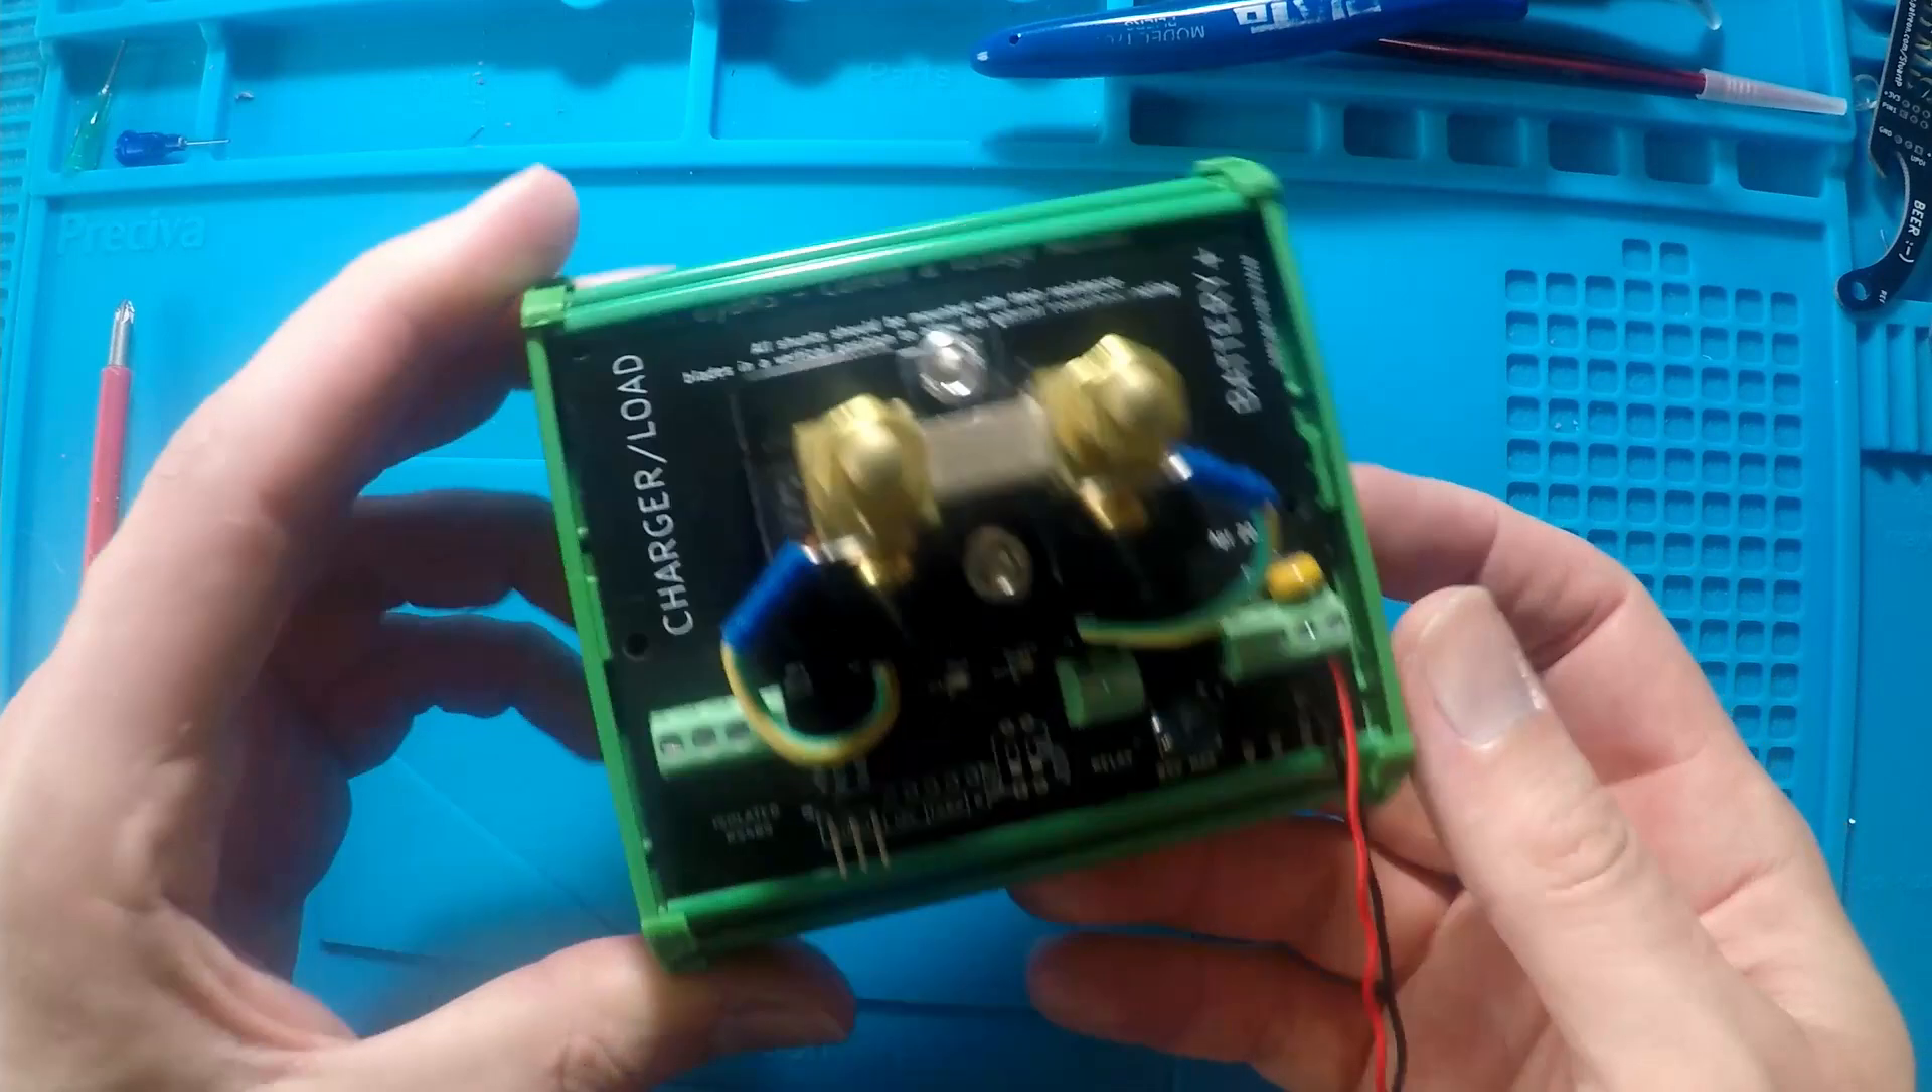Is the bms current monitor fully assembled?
Yes.